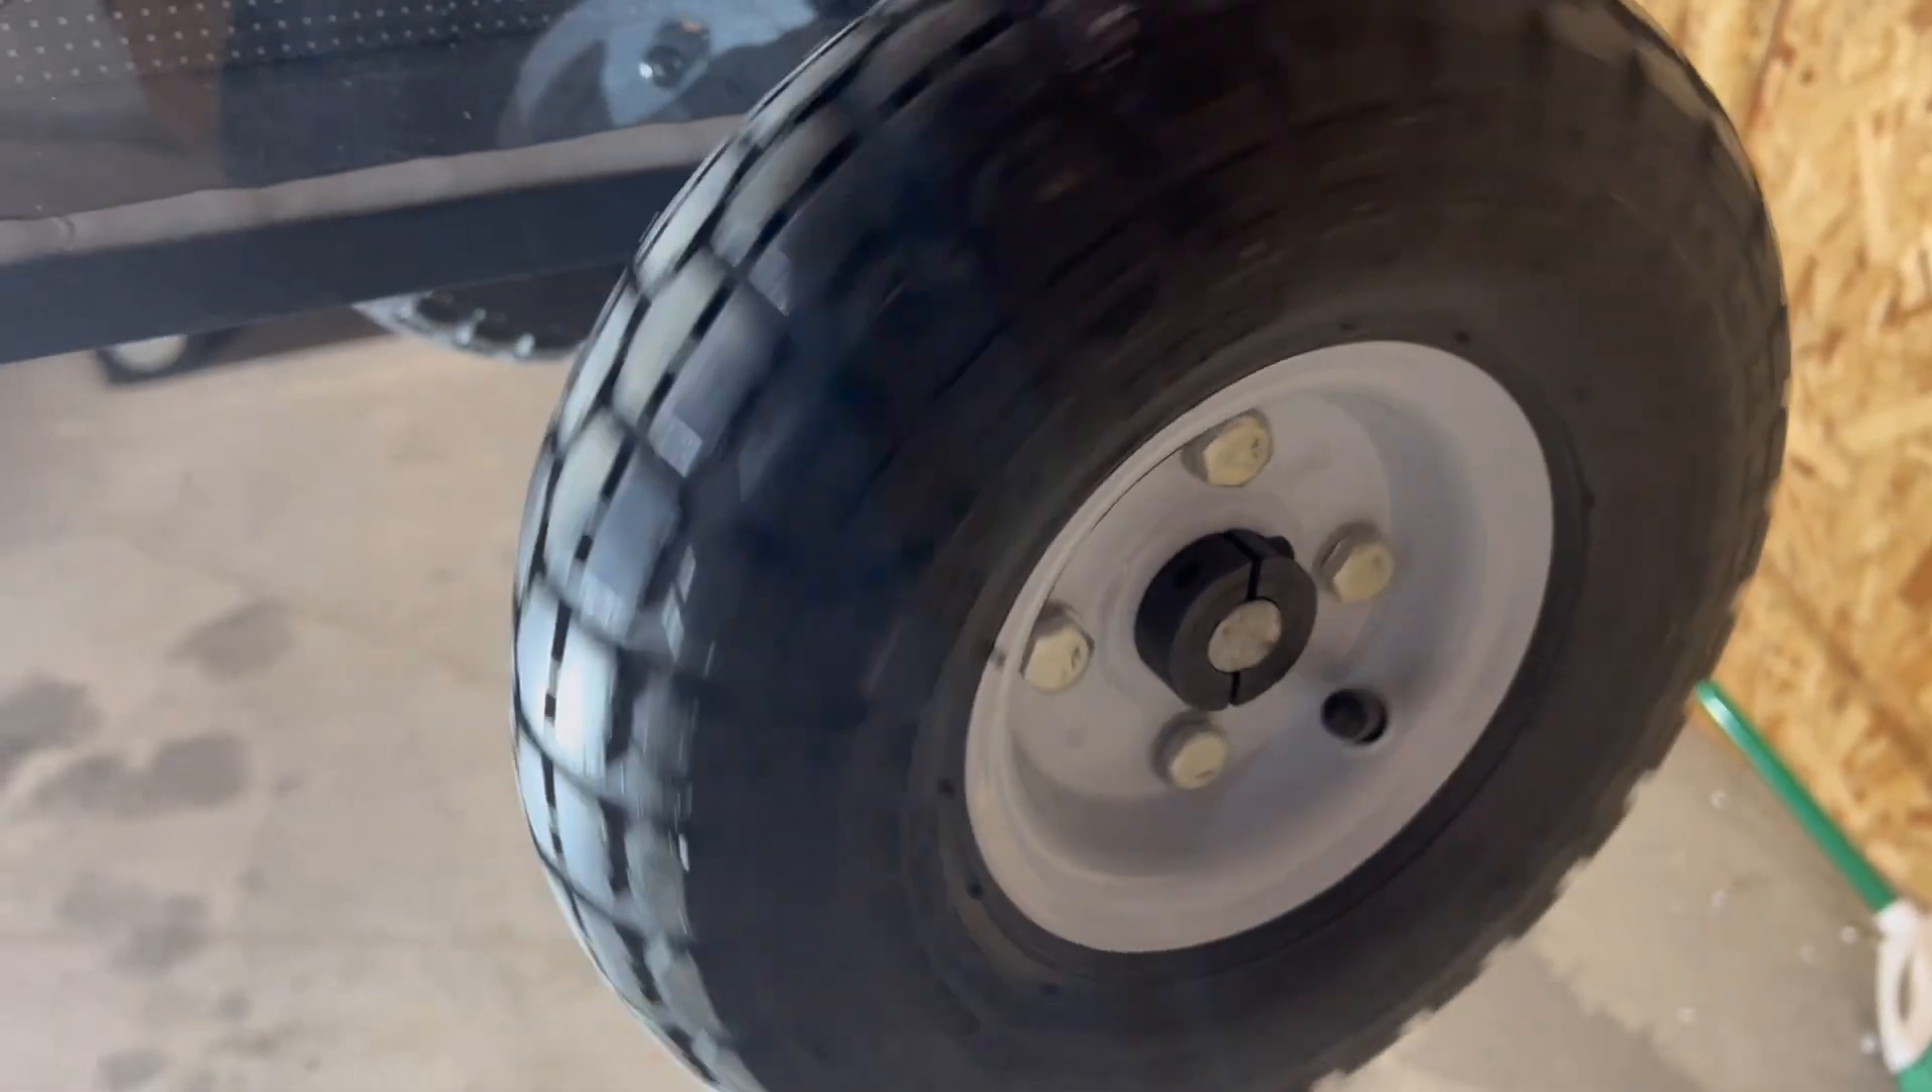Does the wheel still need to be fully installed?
No.